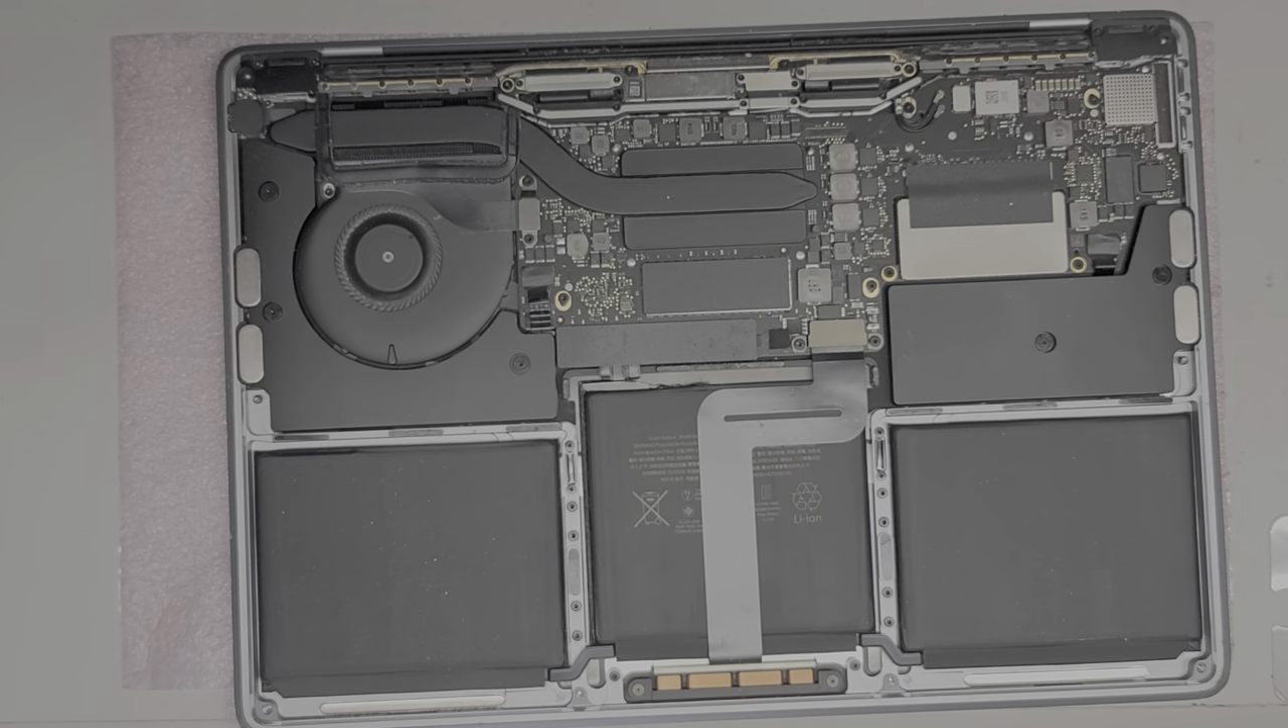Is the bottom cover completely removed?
Yes.